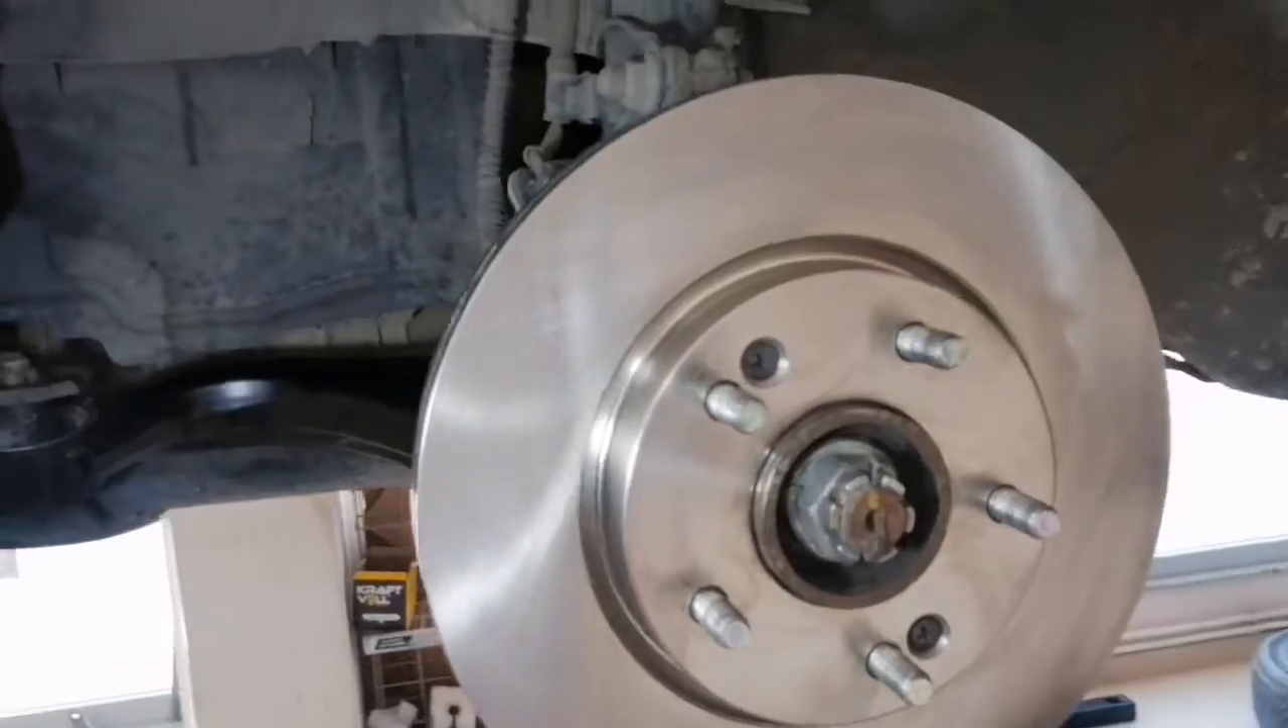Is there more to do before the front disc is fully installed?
No.